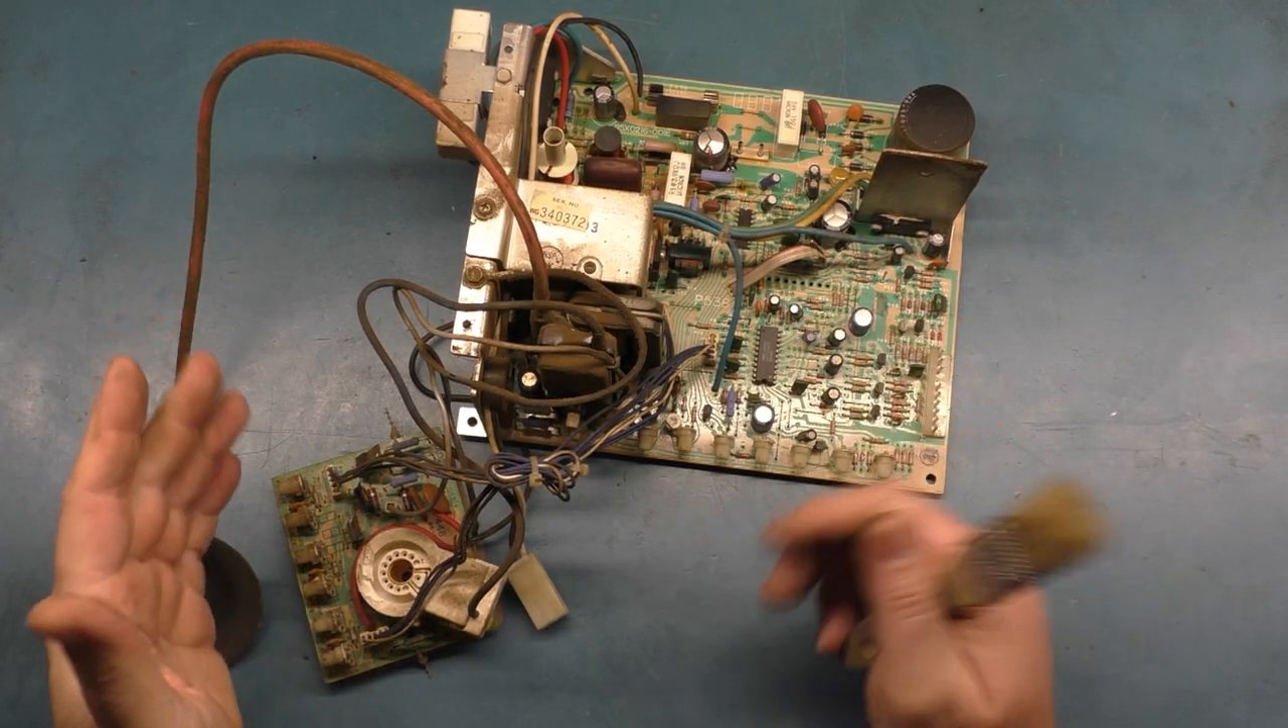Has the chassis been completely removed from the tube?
Yes.